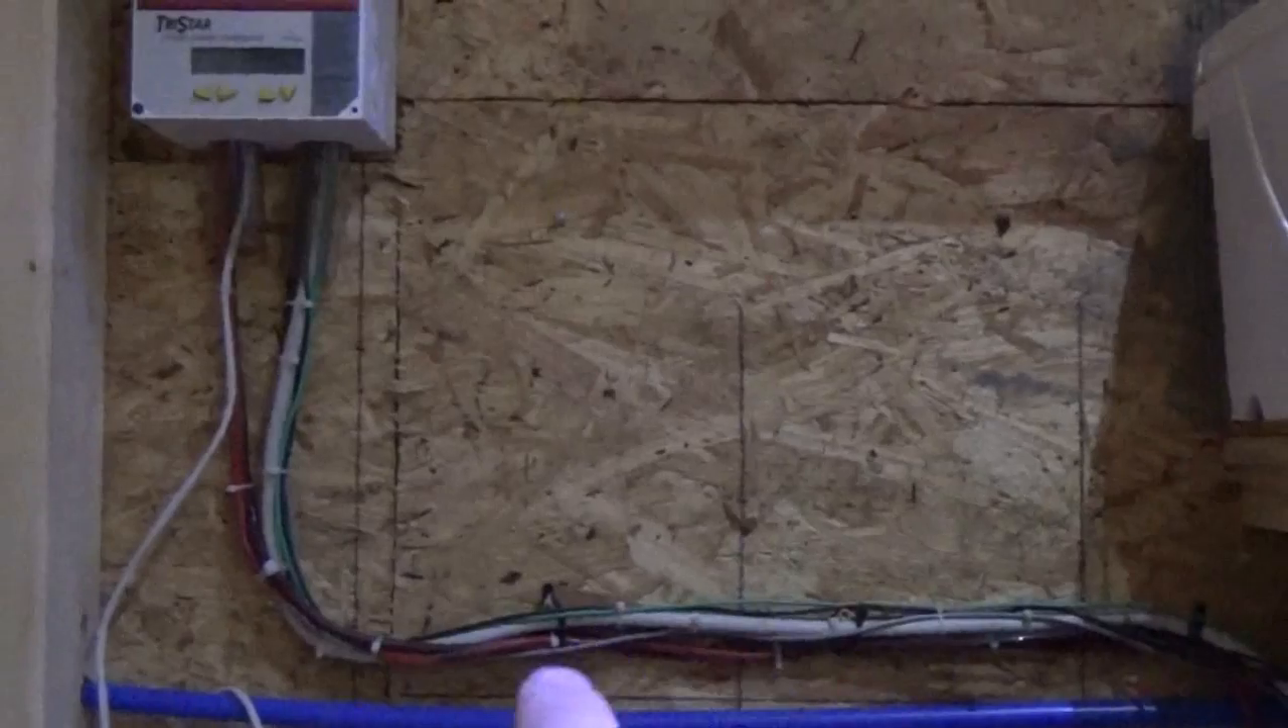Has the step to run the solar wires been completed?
Yes.